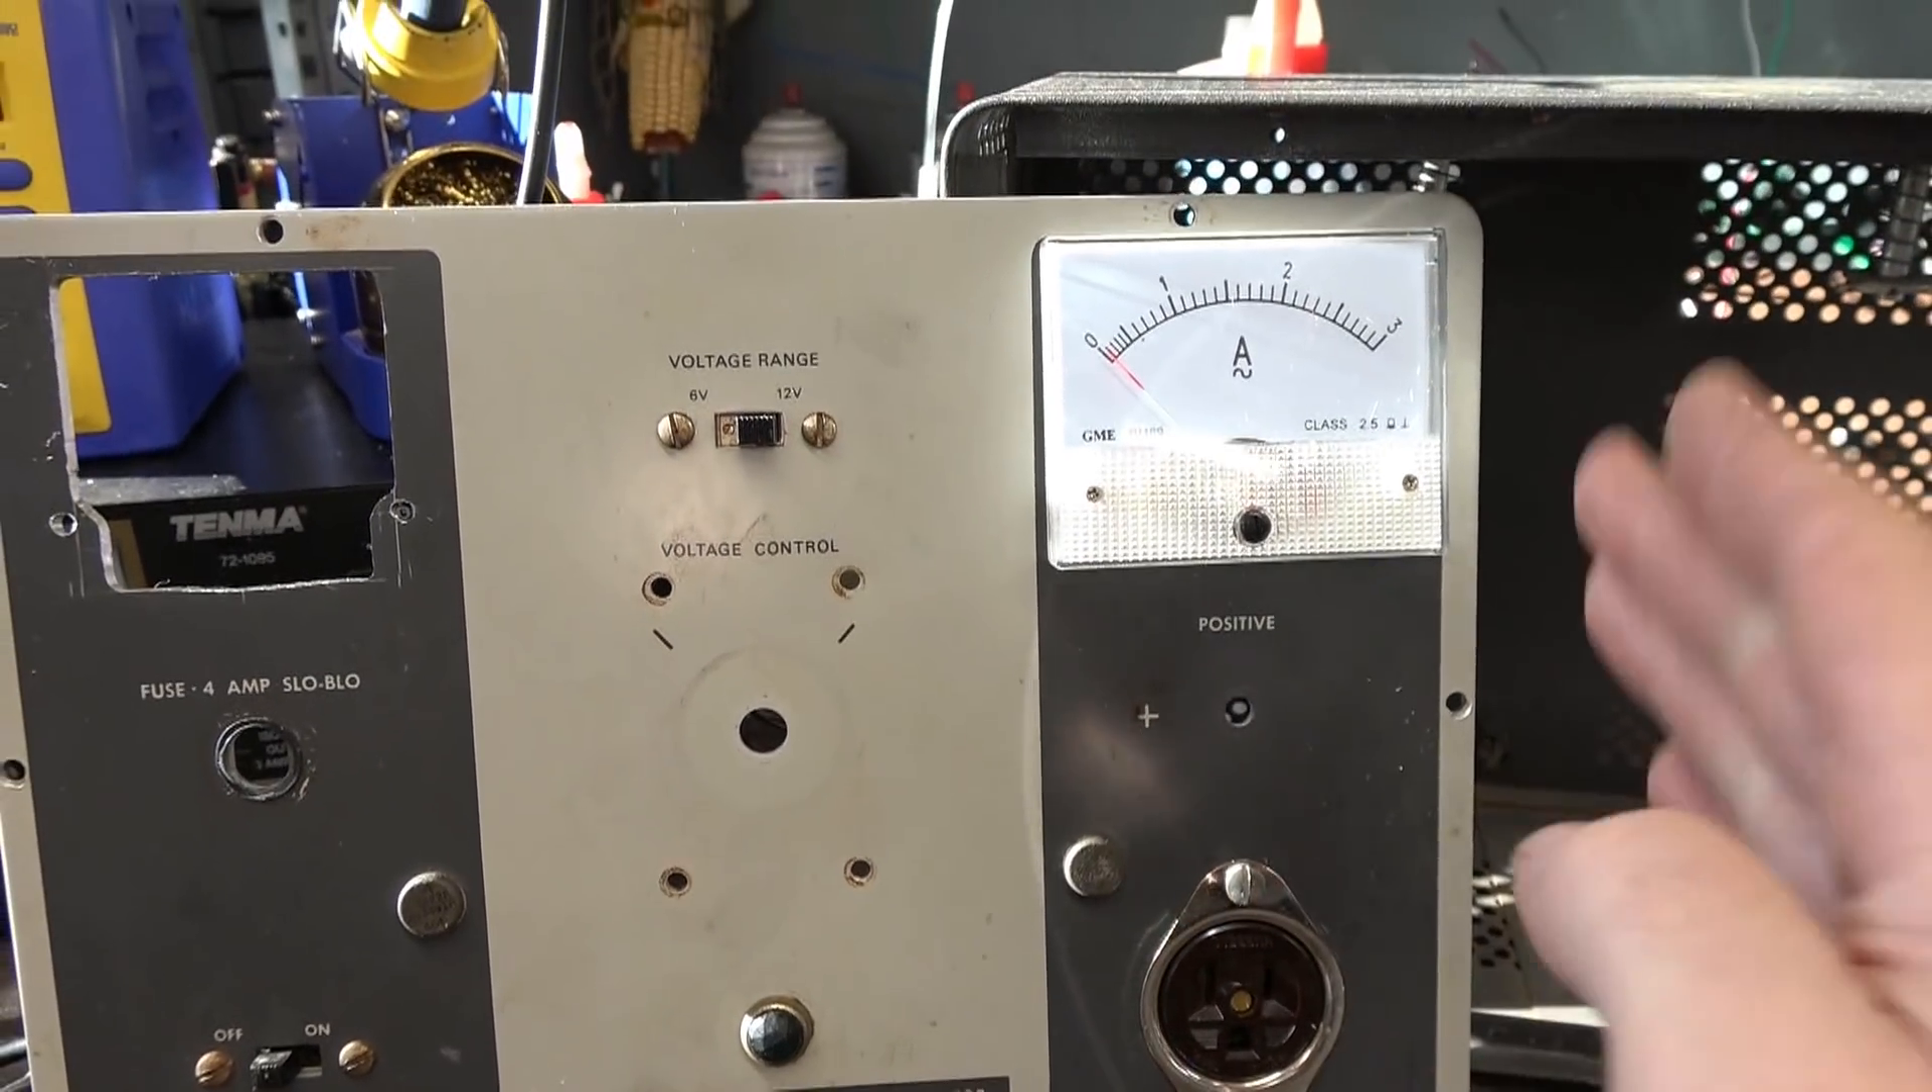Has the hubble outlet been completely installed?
Yes.